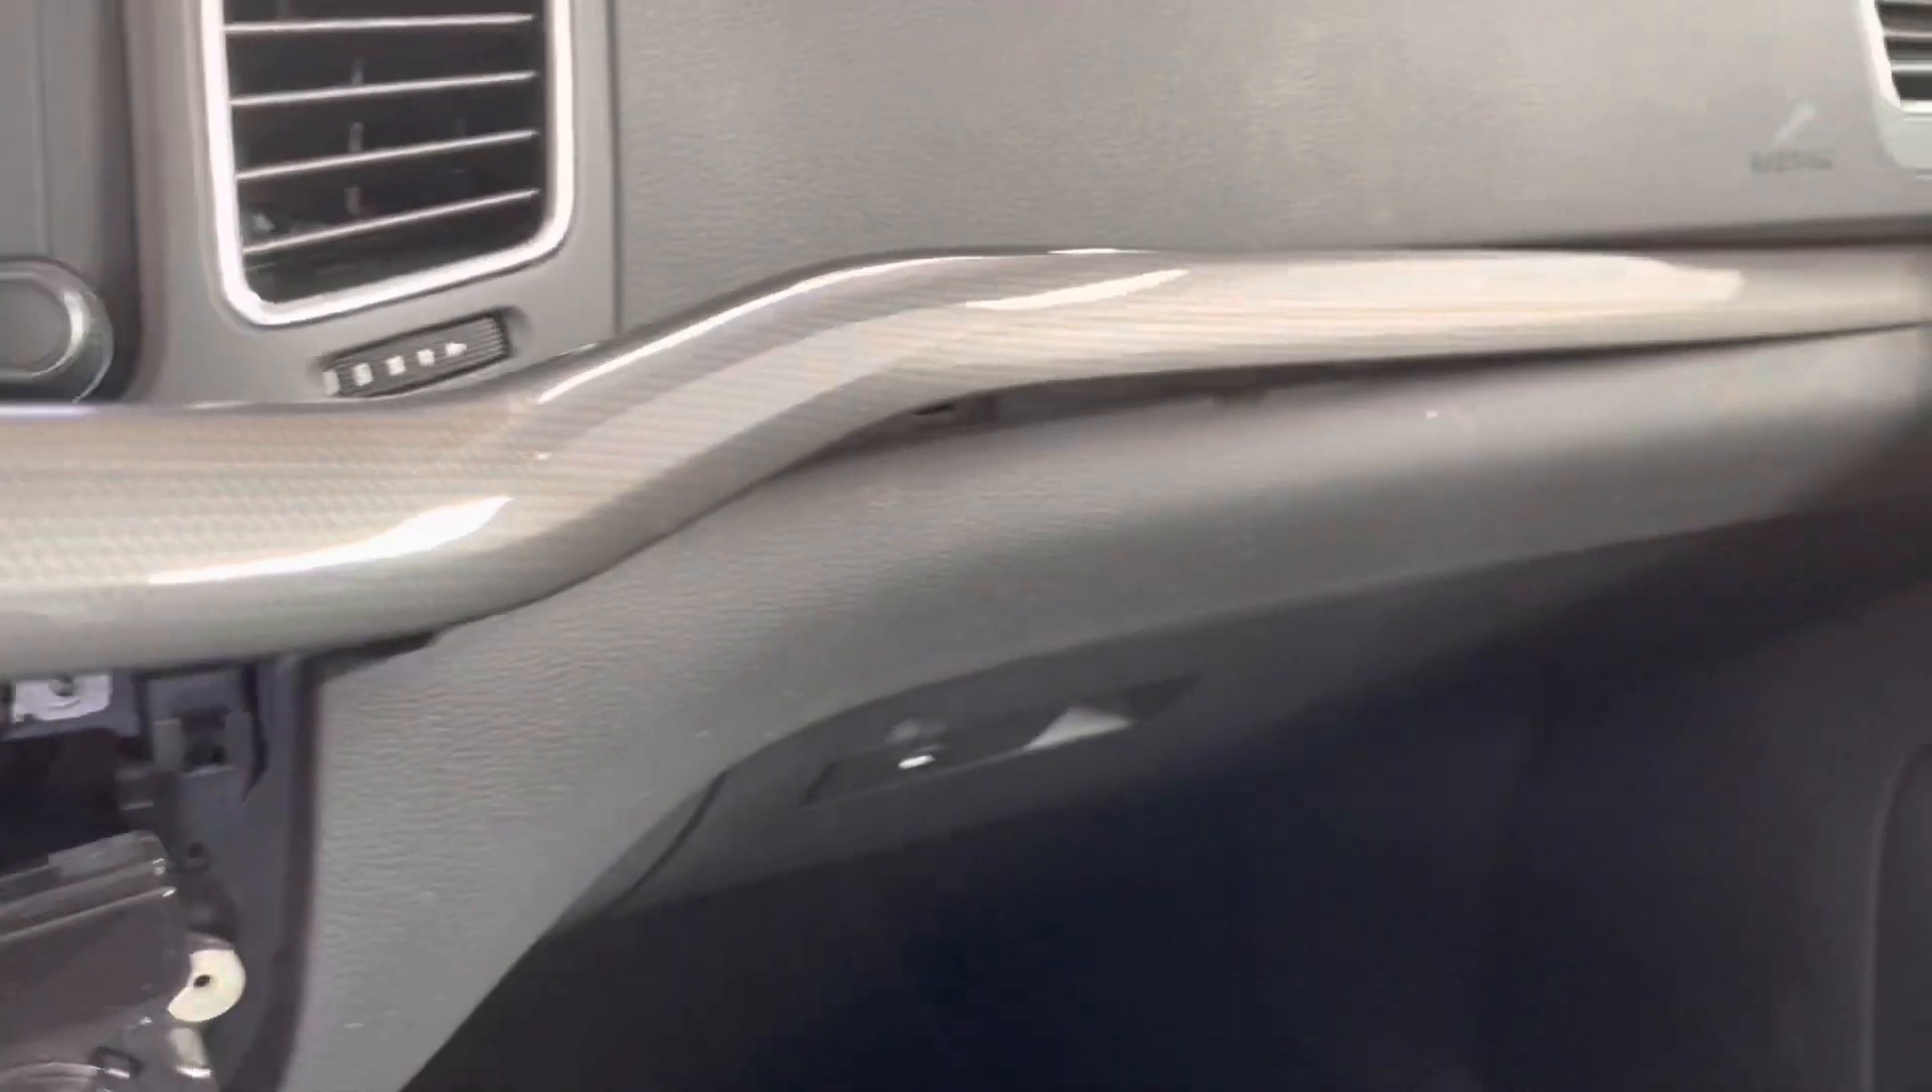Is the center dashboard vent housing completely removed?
No.